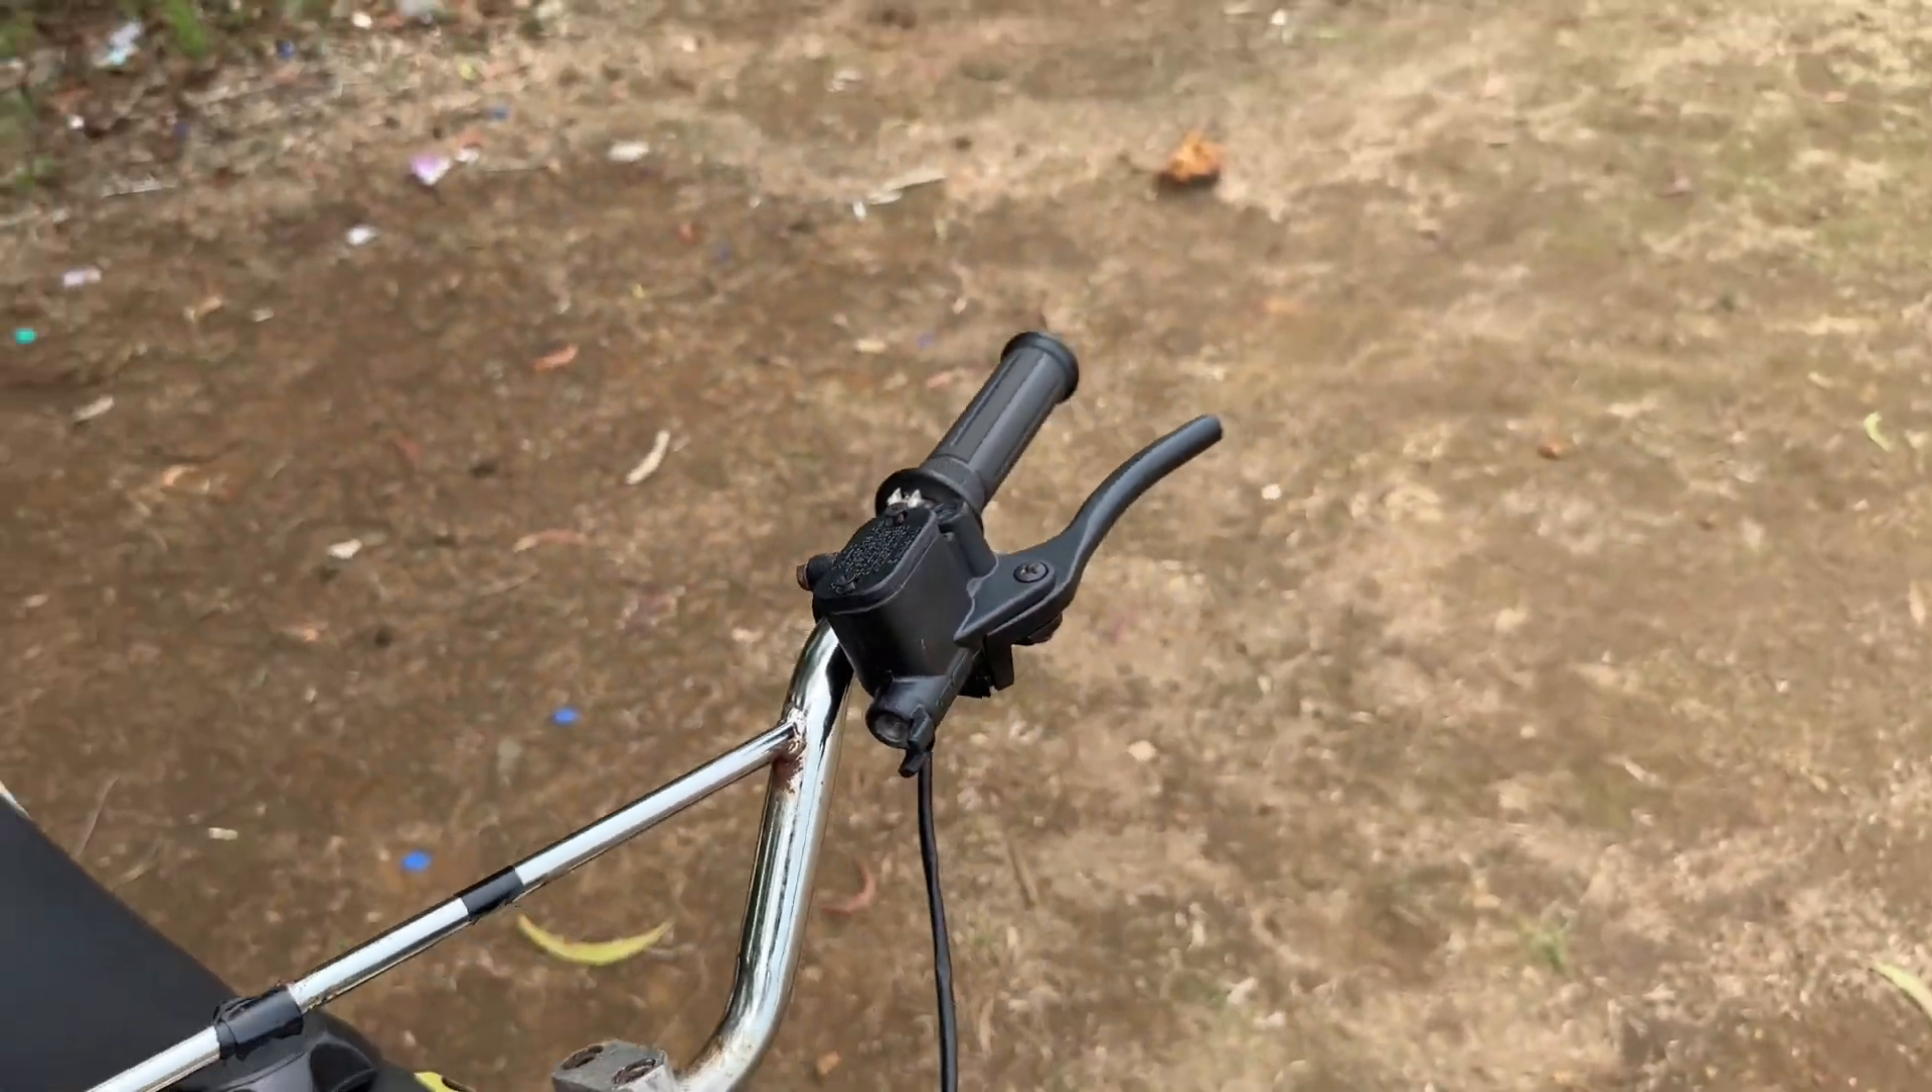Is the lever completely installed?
Yes.